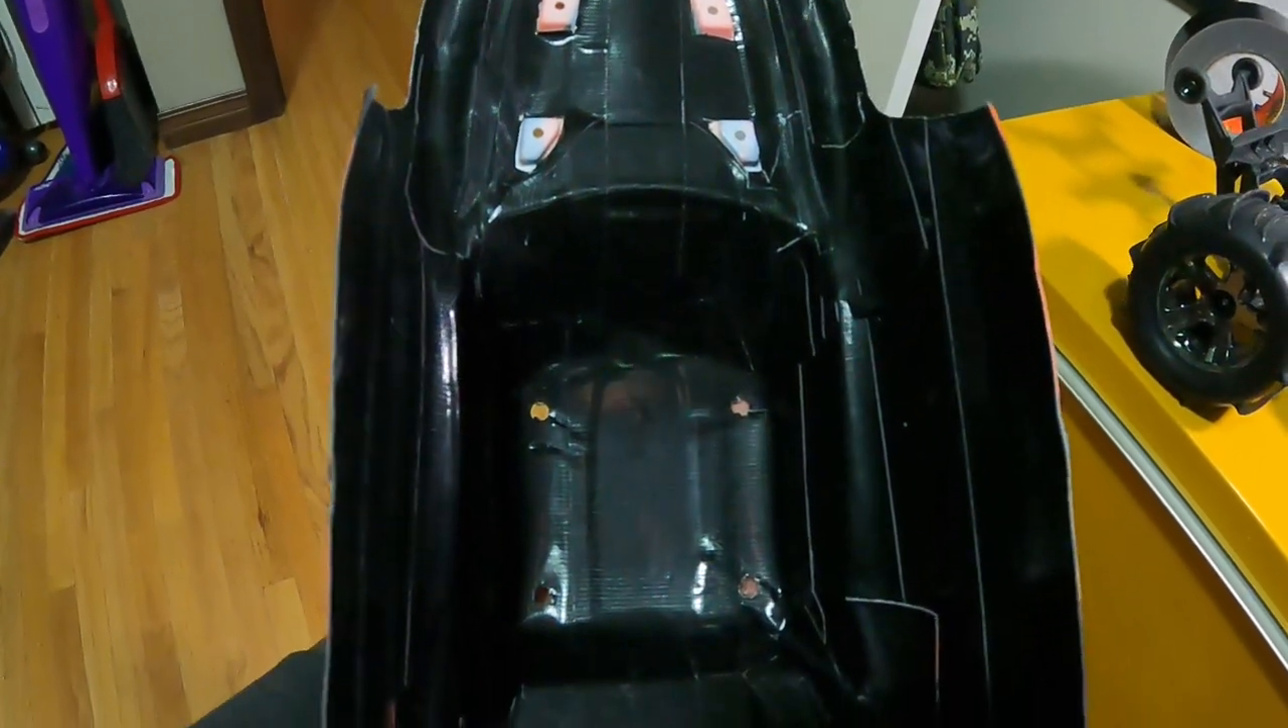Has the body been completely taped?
Yes.